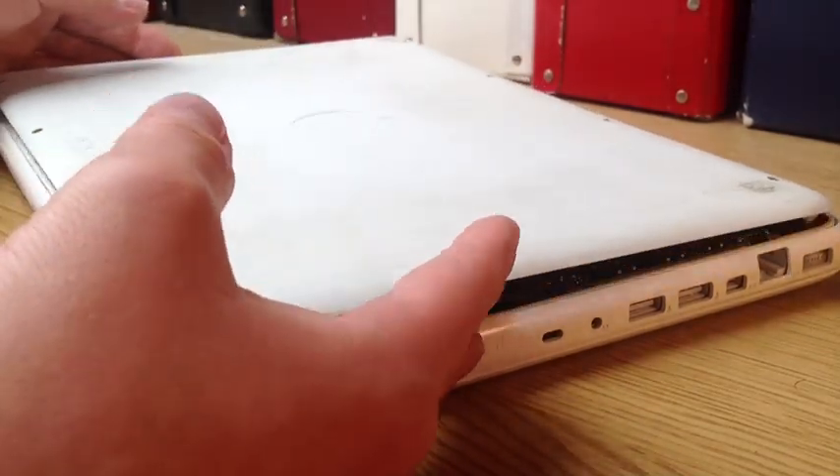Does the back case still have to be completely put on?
Yes.